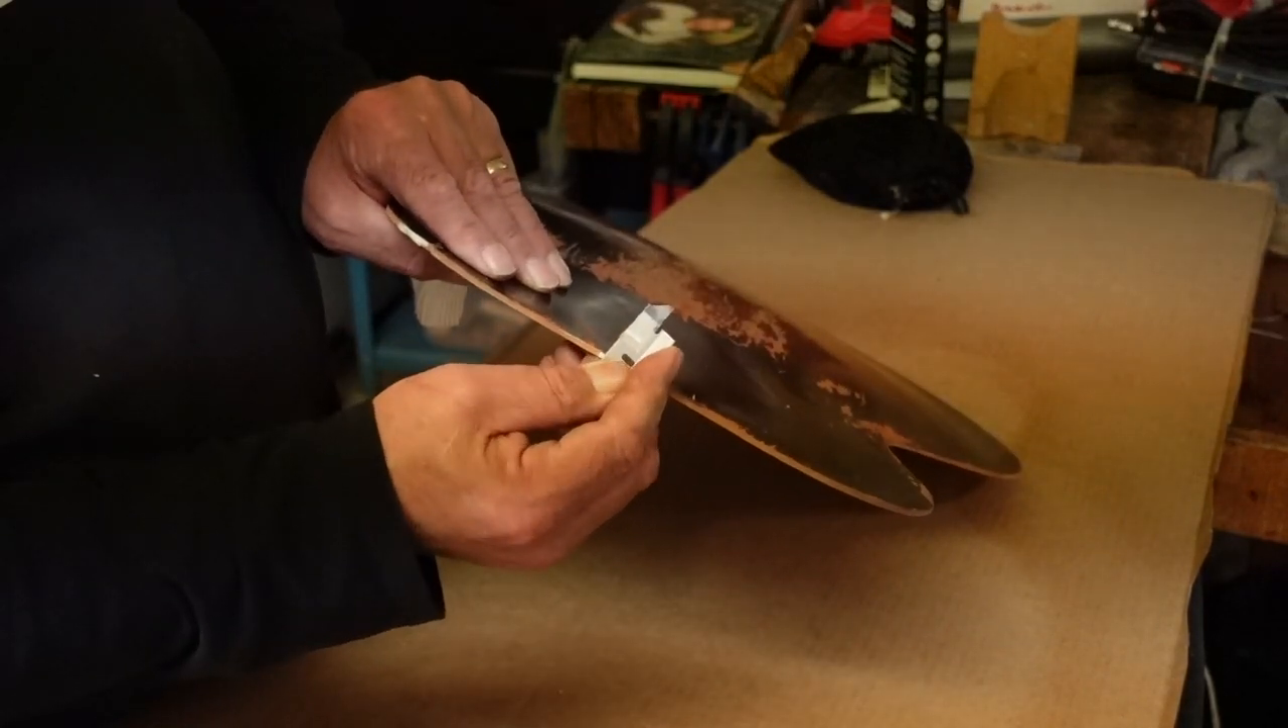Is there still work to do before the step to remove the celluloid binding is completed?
Yes.